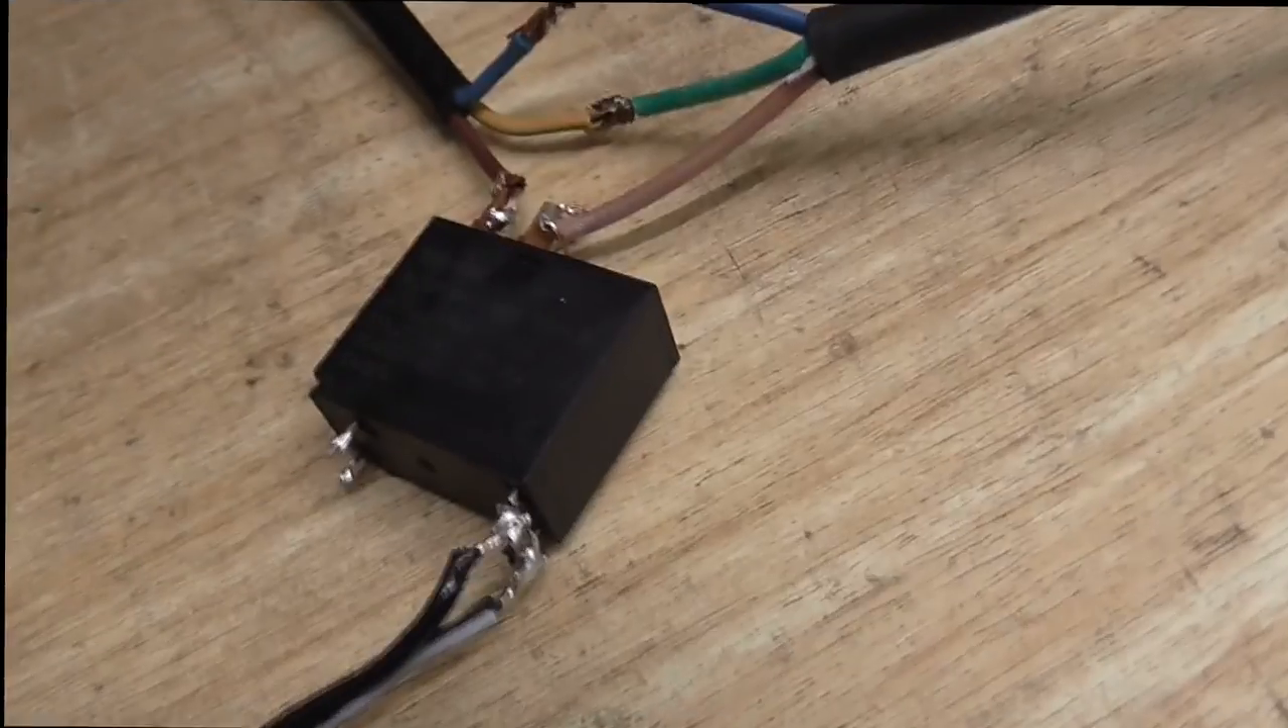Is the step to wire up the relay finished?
Yes.